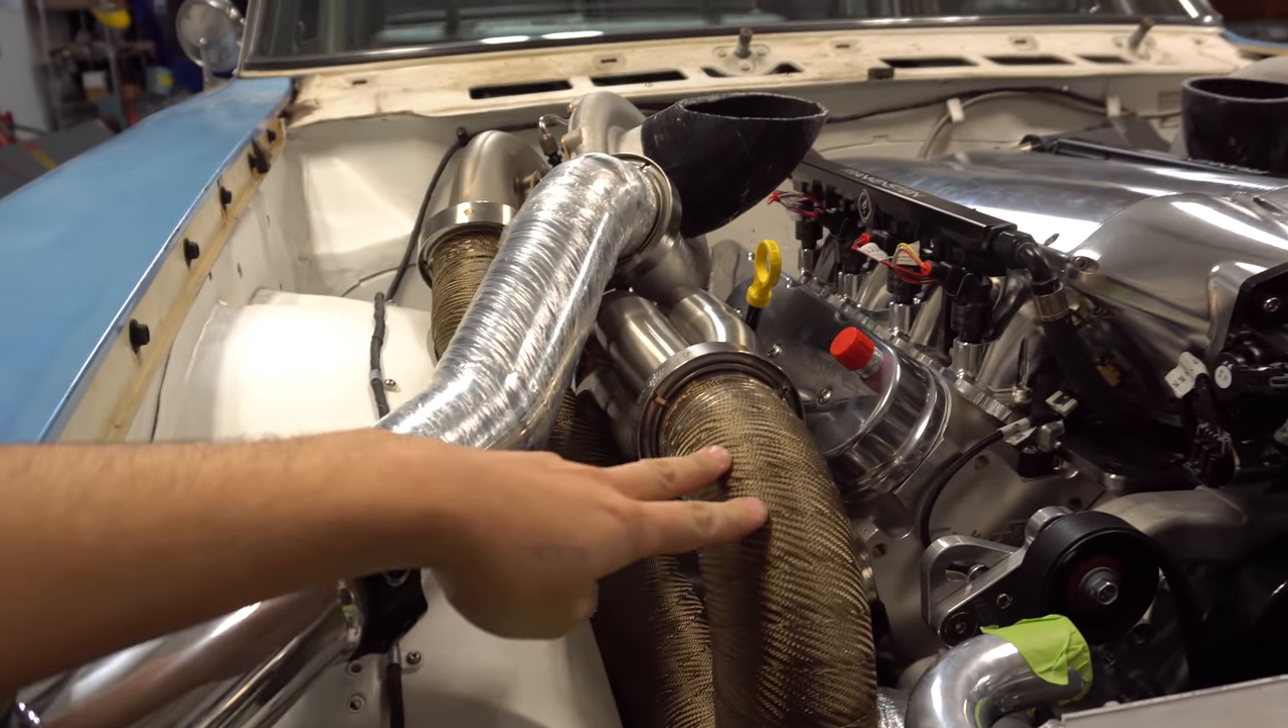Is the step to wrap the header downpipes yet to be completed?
No.